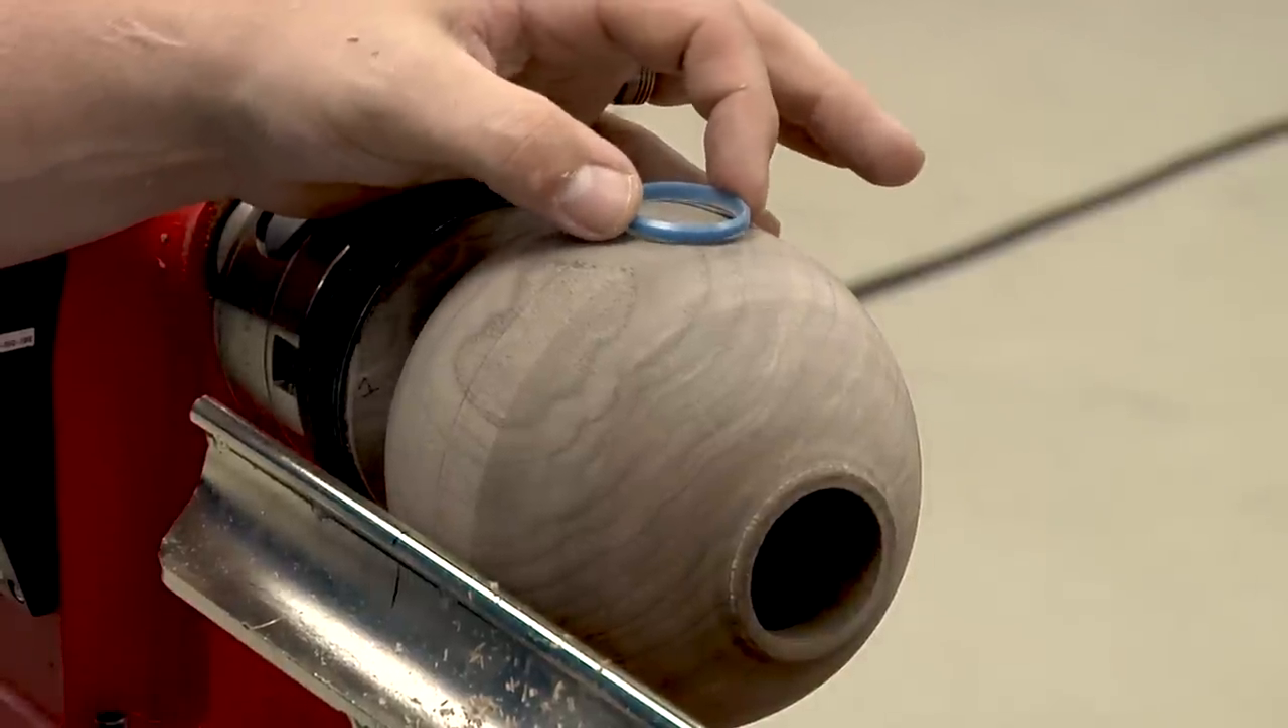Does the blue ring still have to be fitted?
Yes.